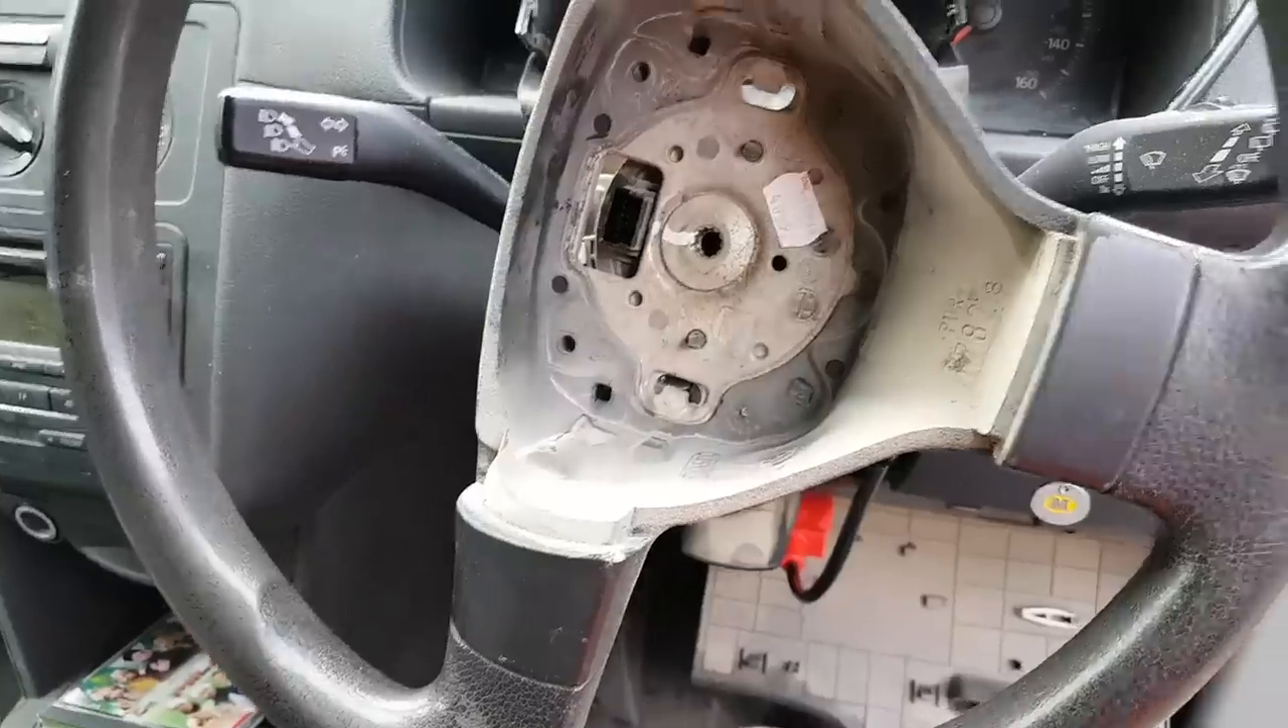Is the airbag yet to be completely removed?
No.